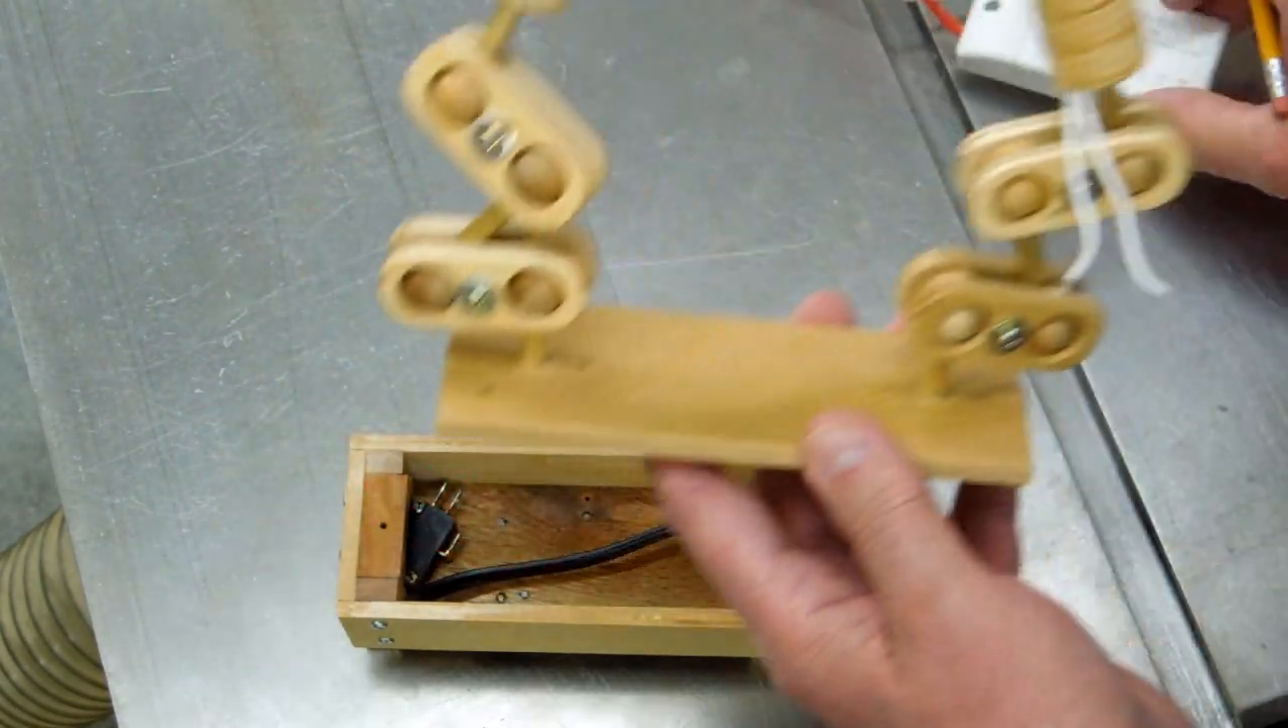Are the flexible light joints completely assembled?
Yes.